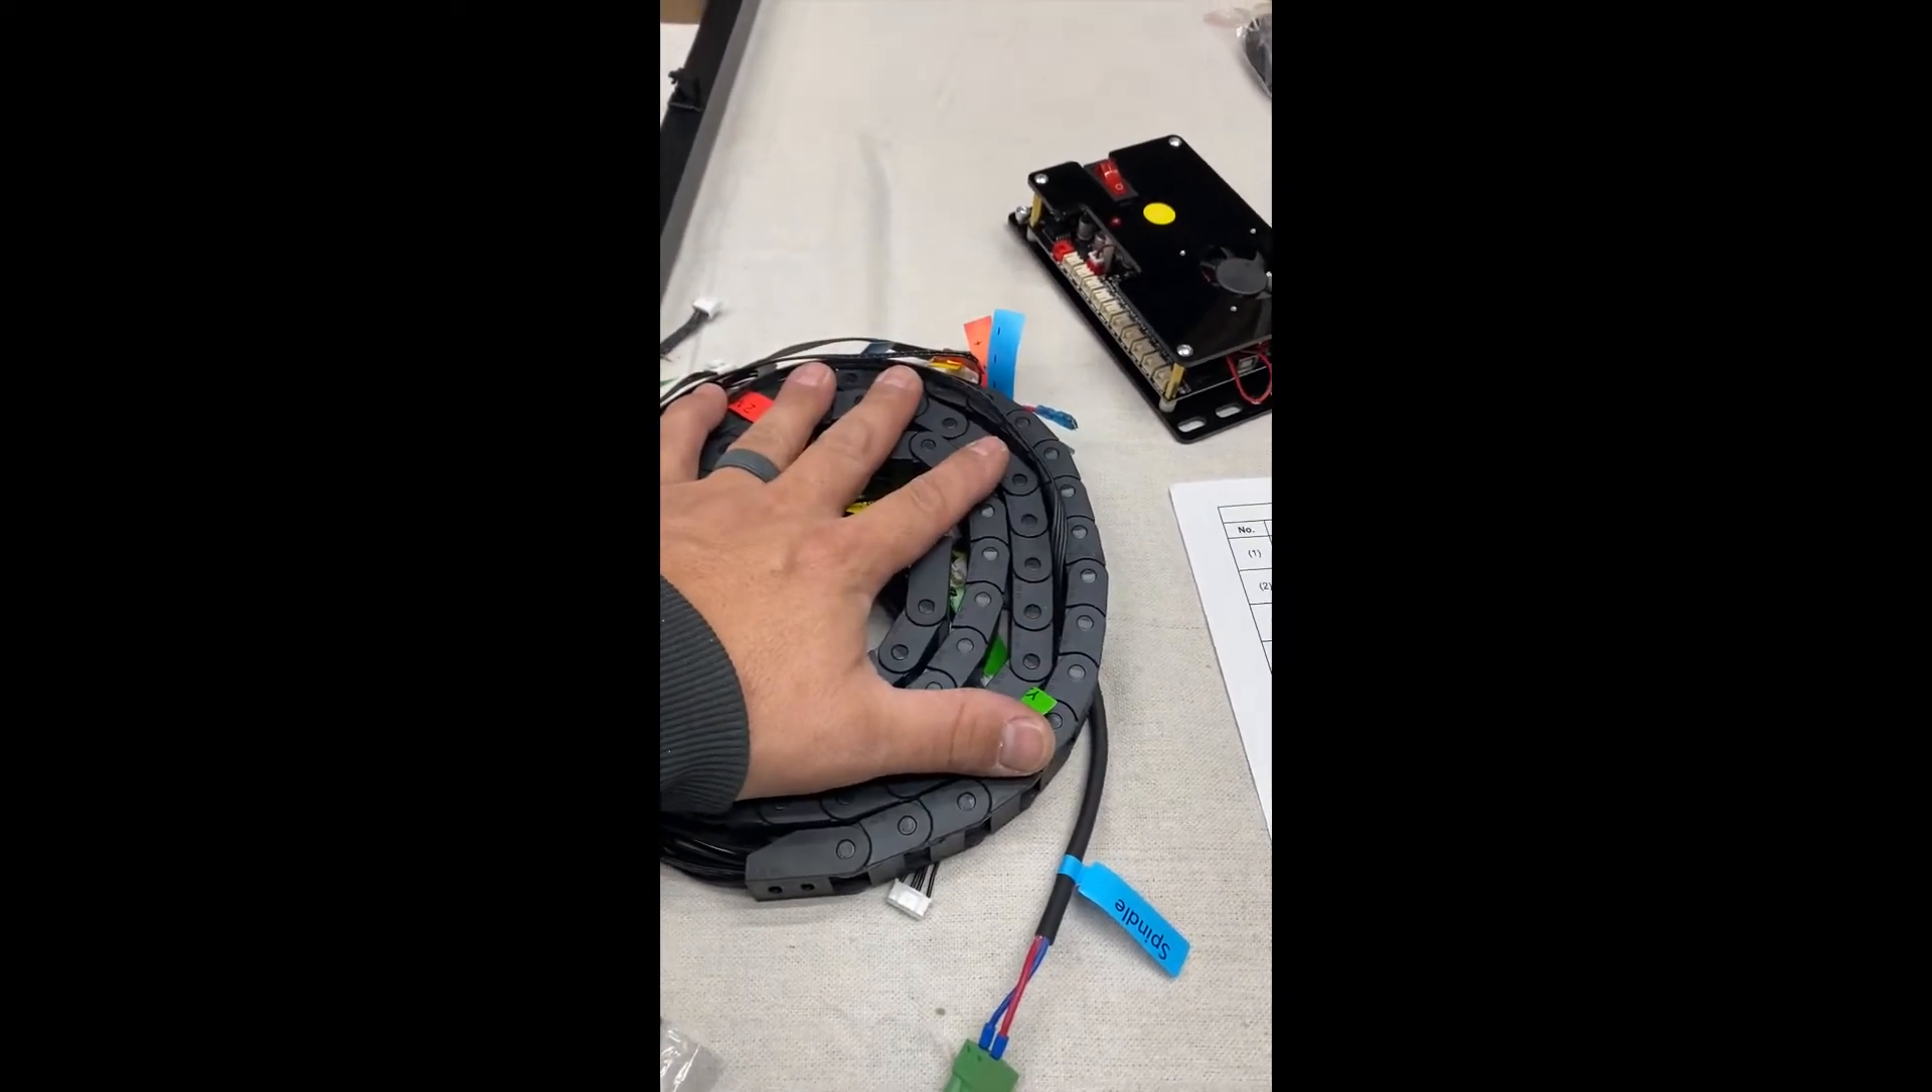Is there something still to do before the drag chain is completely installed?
Yes.